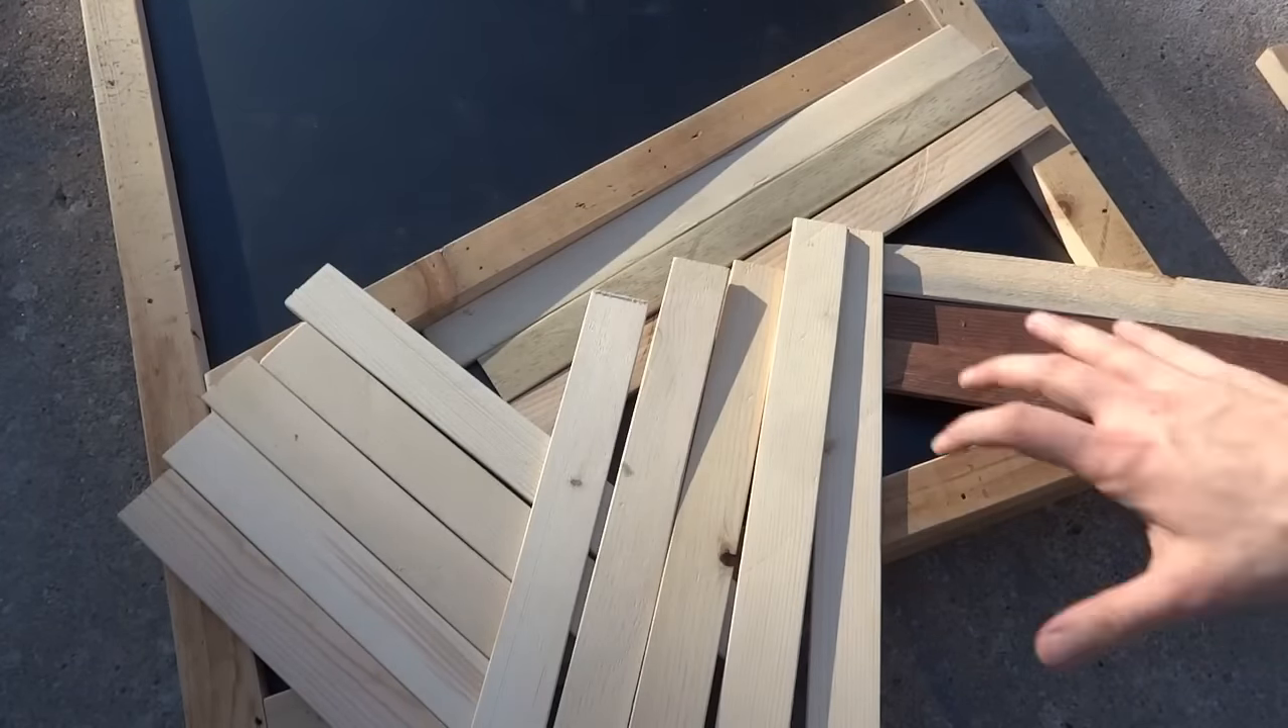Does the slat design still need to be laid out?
Yes.